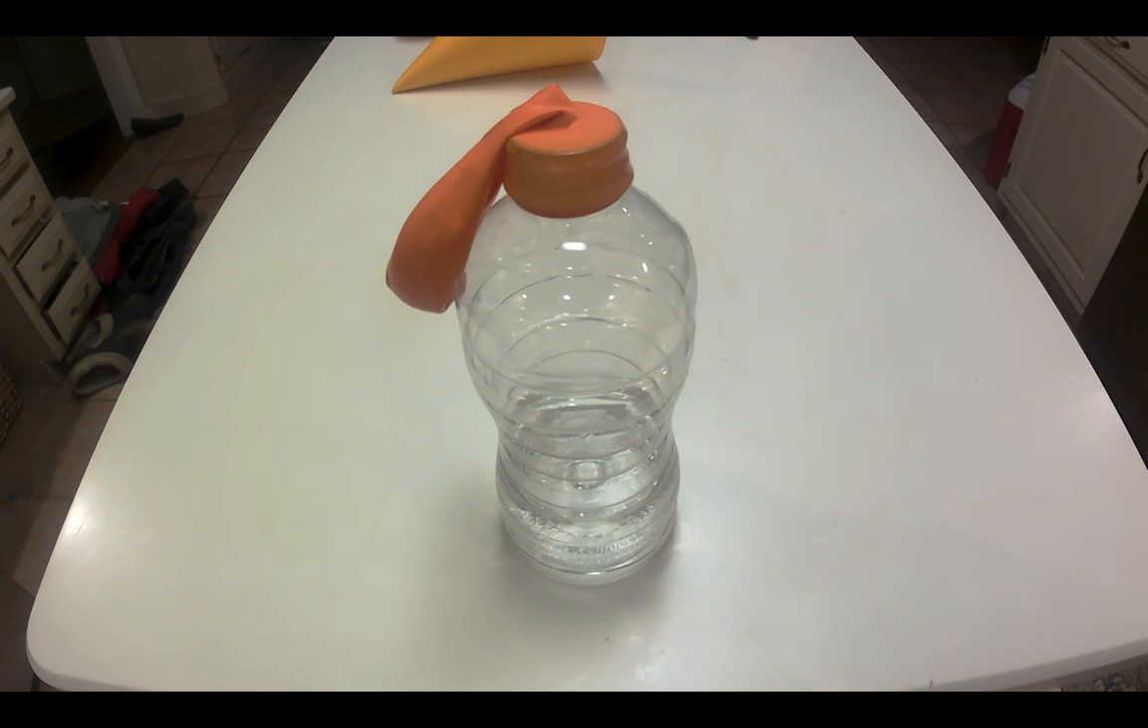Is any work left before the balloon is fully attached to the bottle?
No.